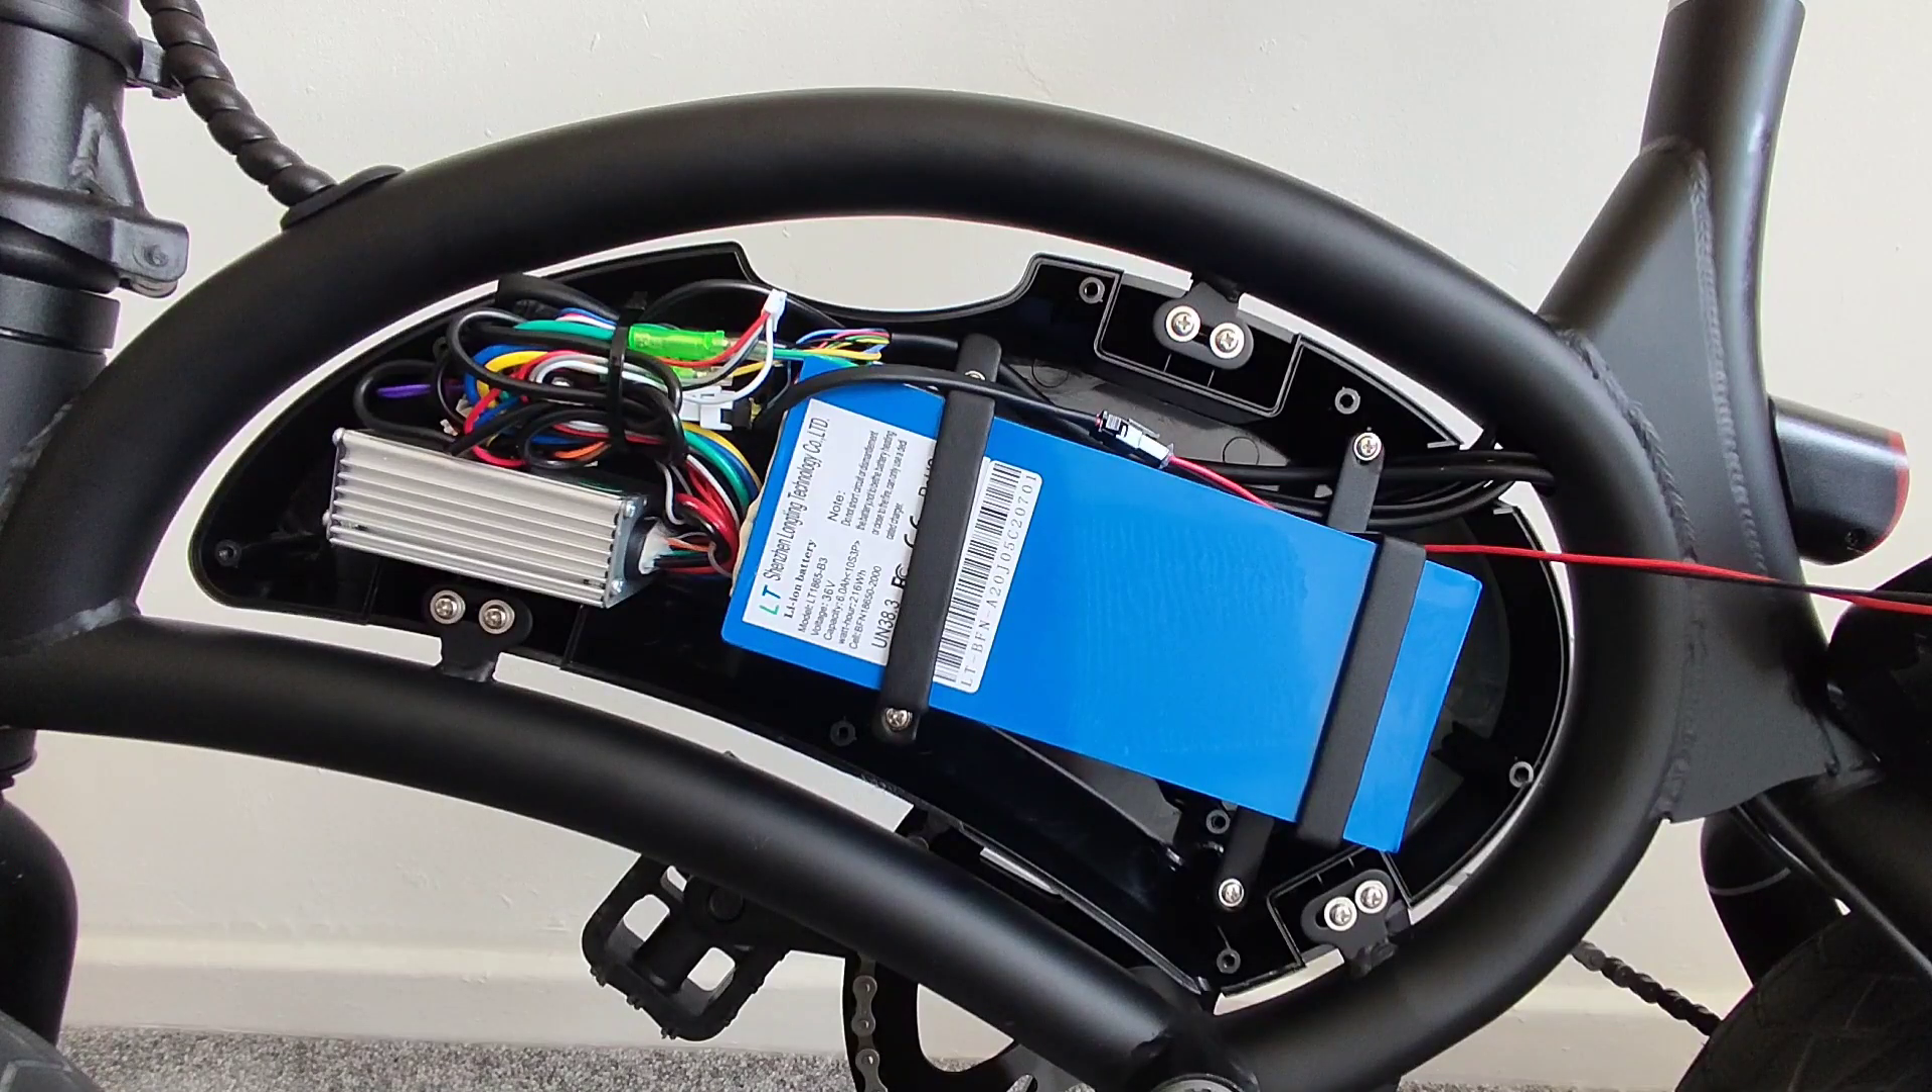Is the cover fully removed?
Yes.